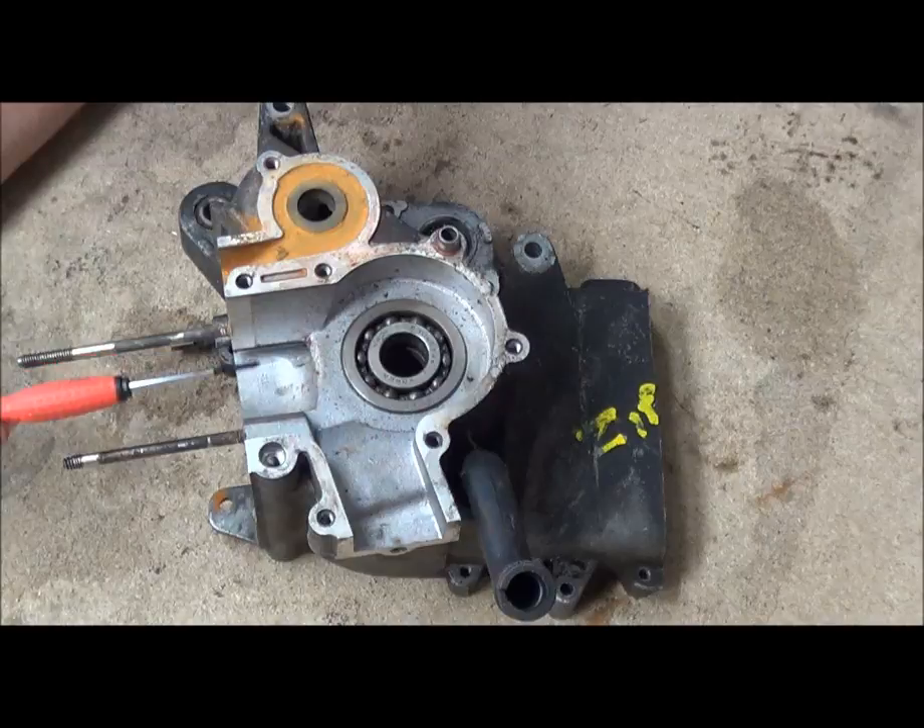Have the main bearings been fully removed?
No.